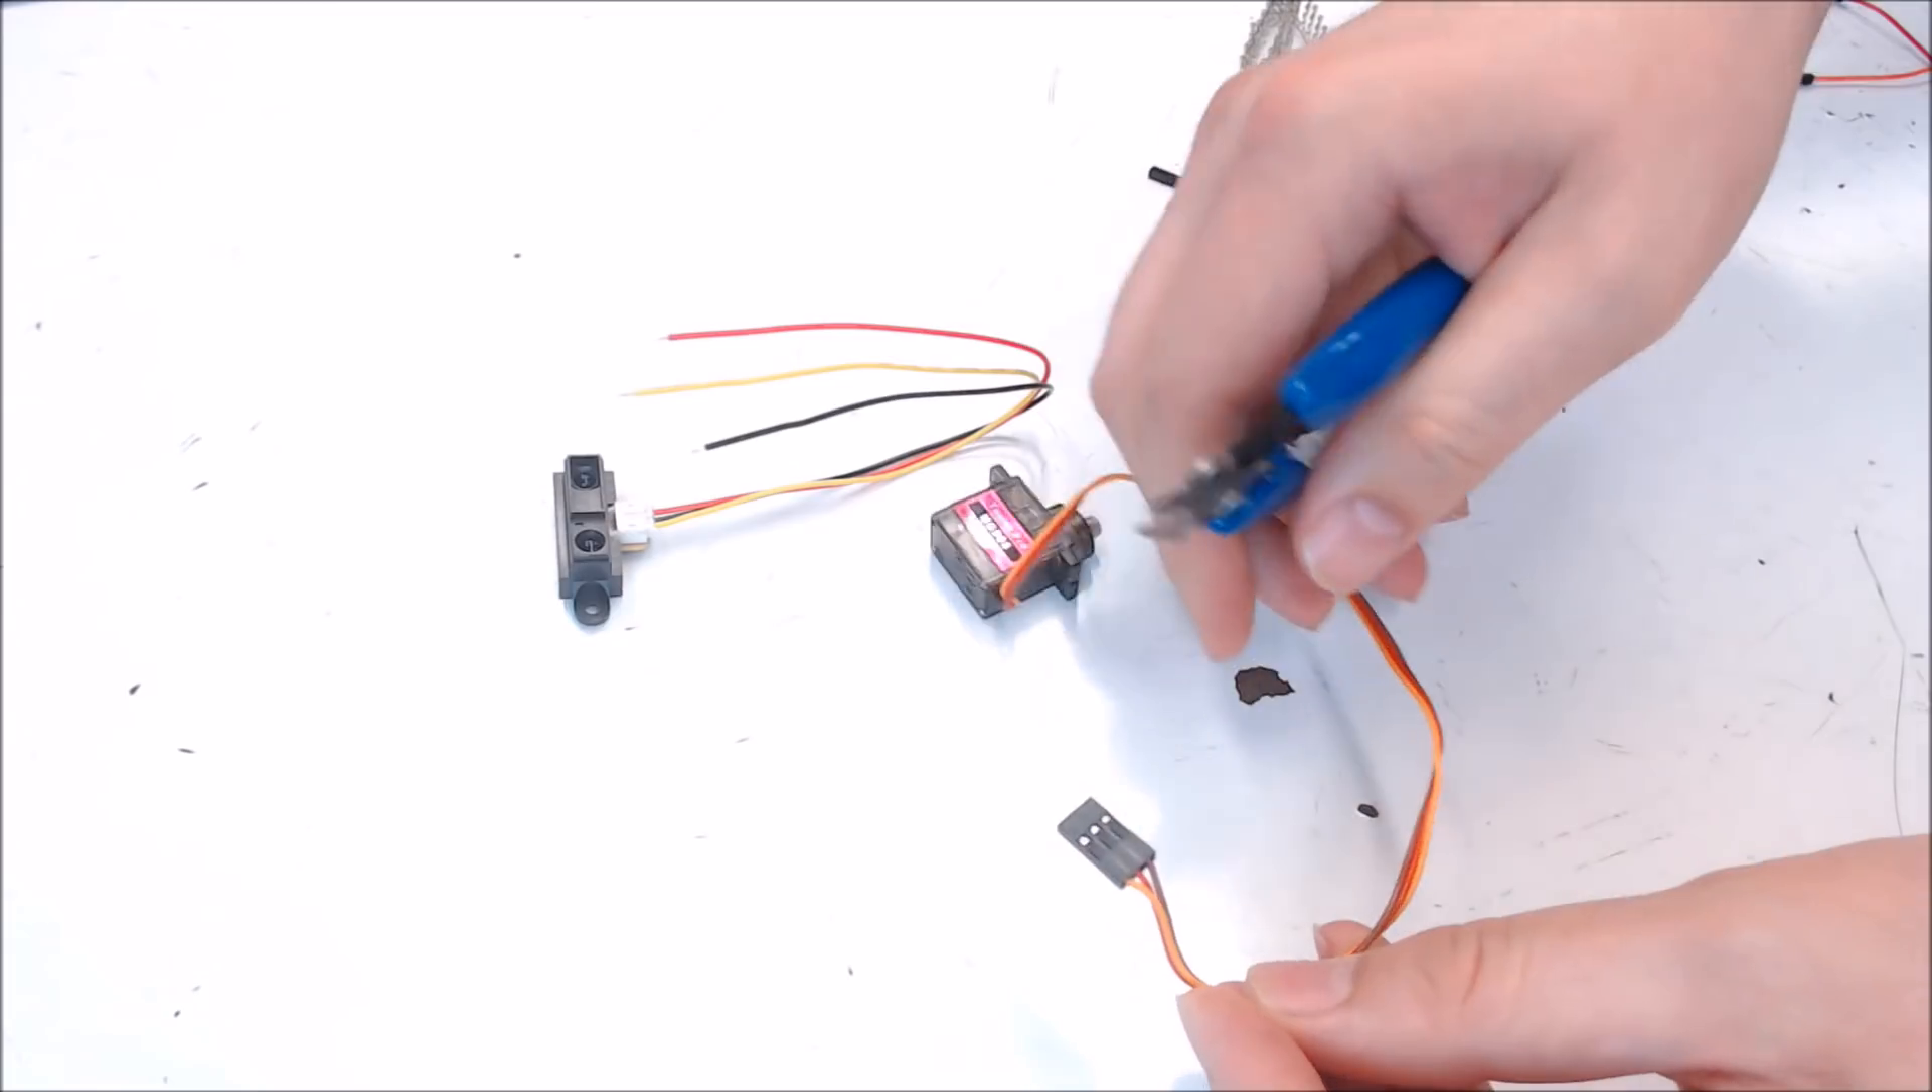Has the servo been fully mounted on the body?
No.